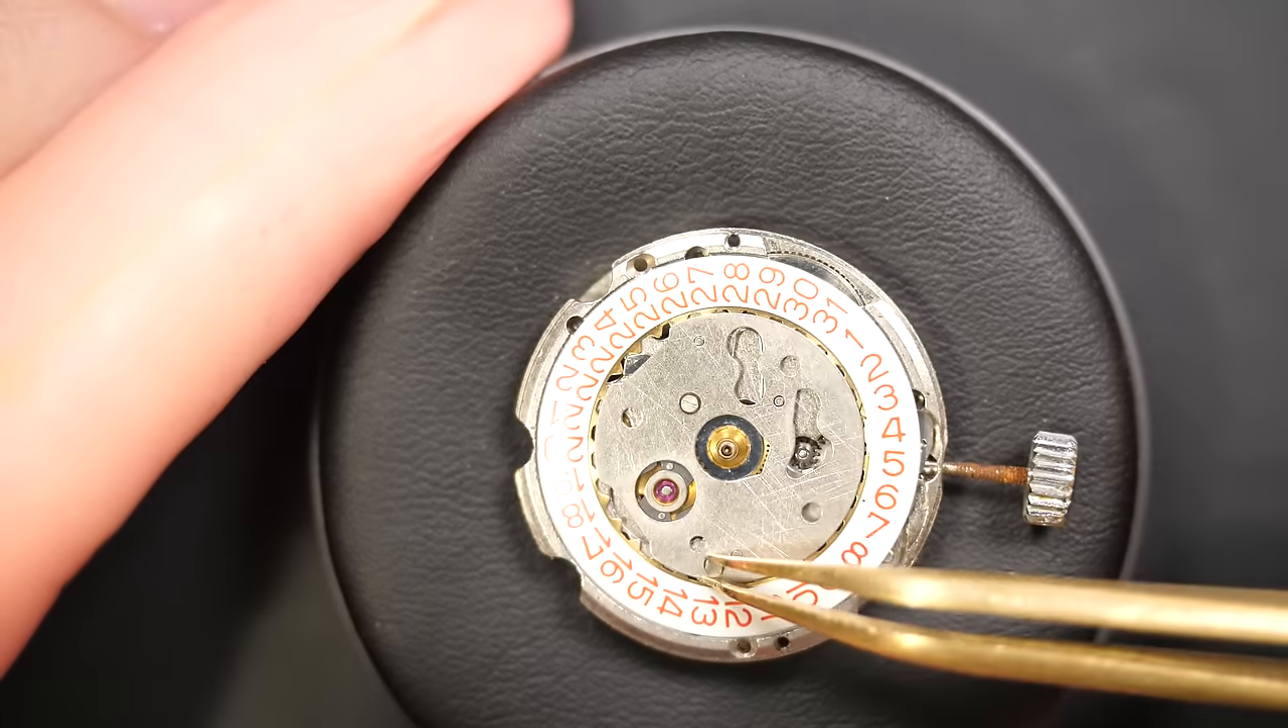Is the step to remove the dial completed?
Yes.